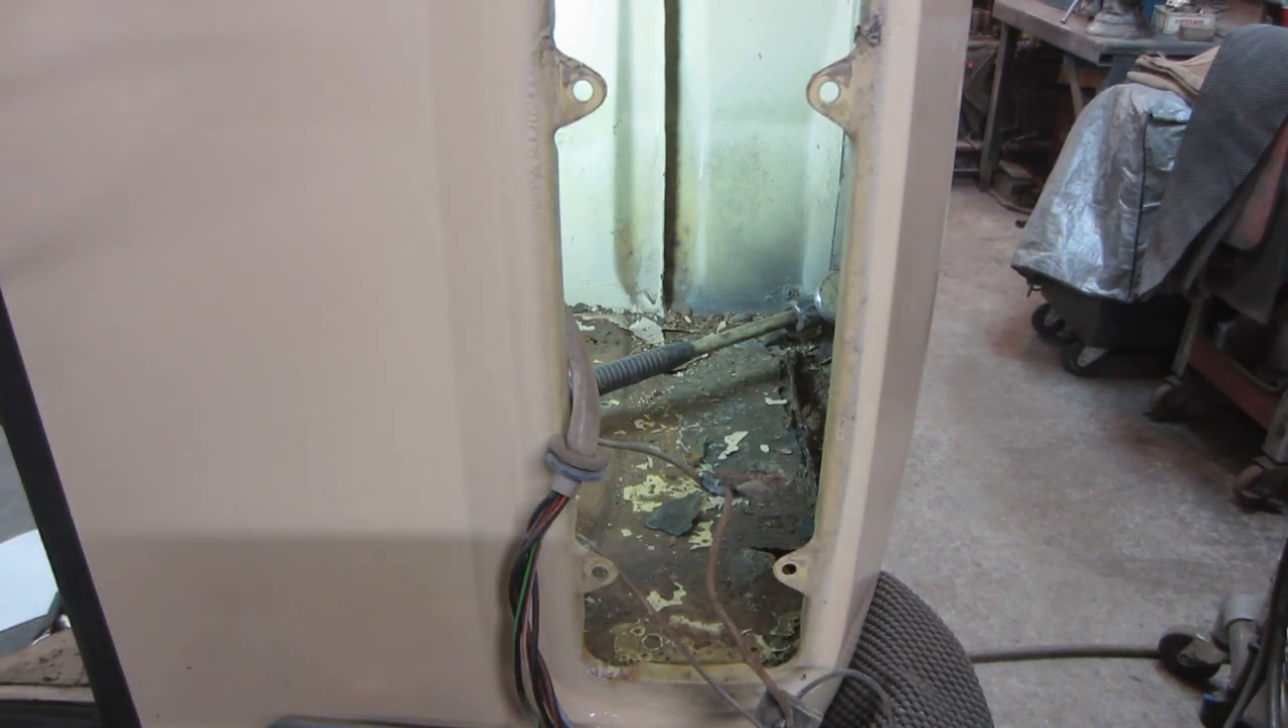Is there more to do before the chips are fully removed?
Yes.